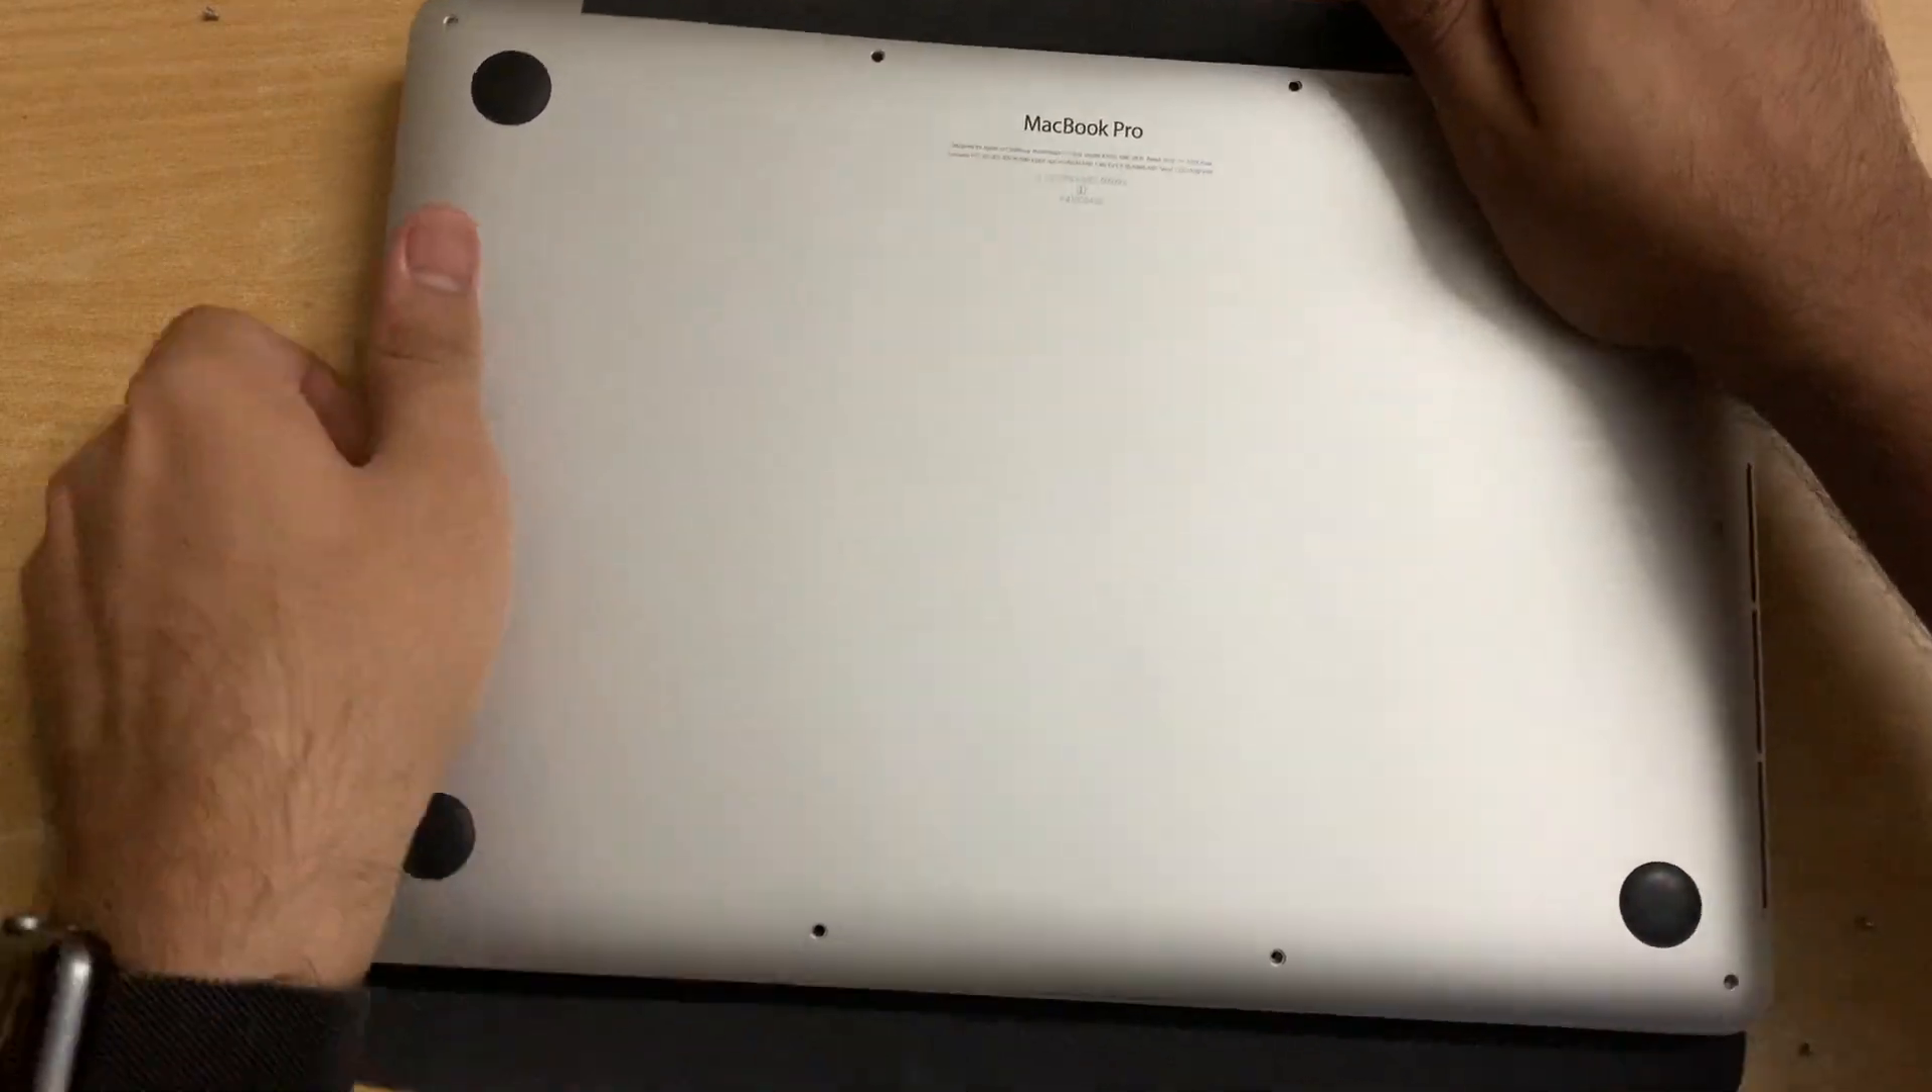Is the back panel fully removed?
No.